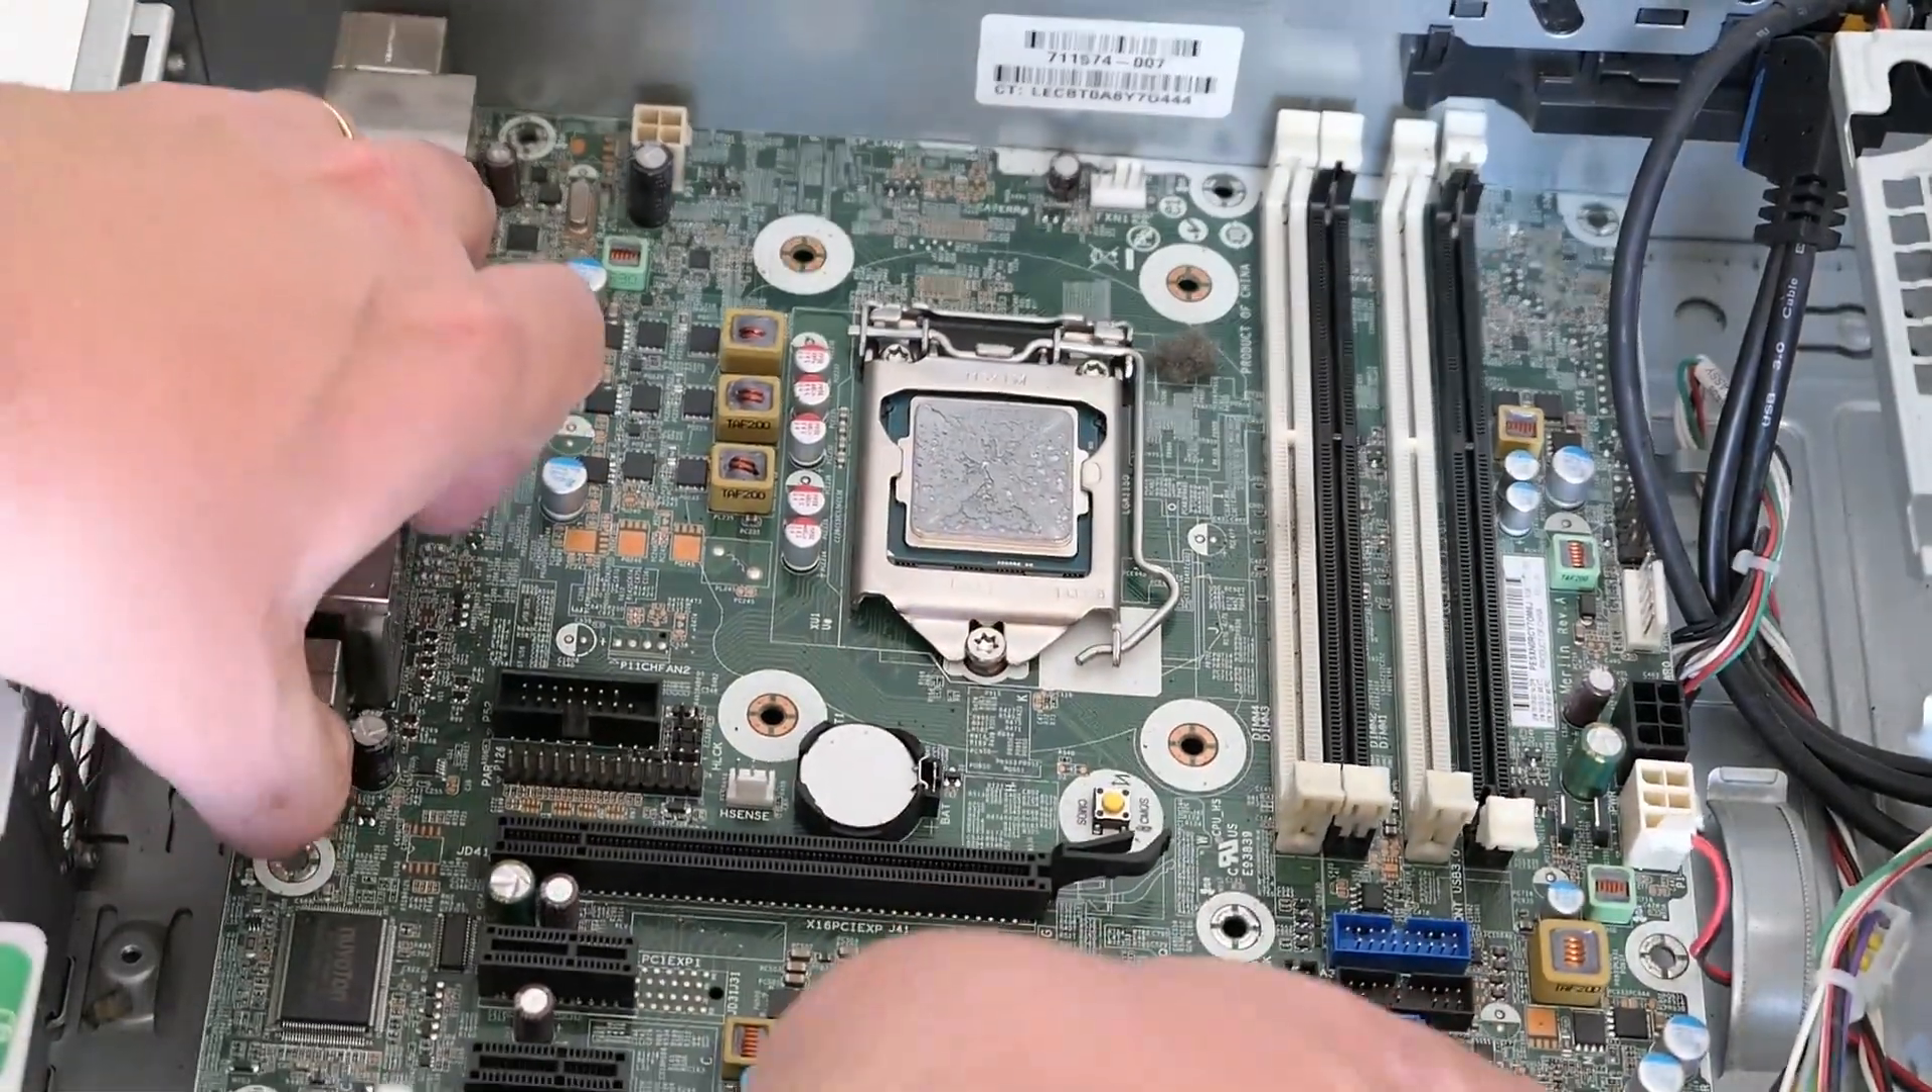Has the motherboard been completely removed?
No.